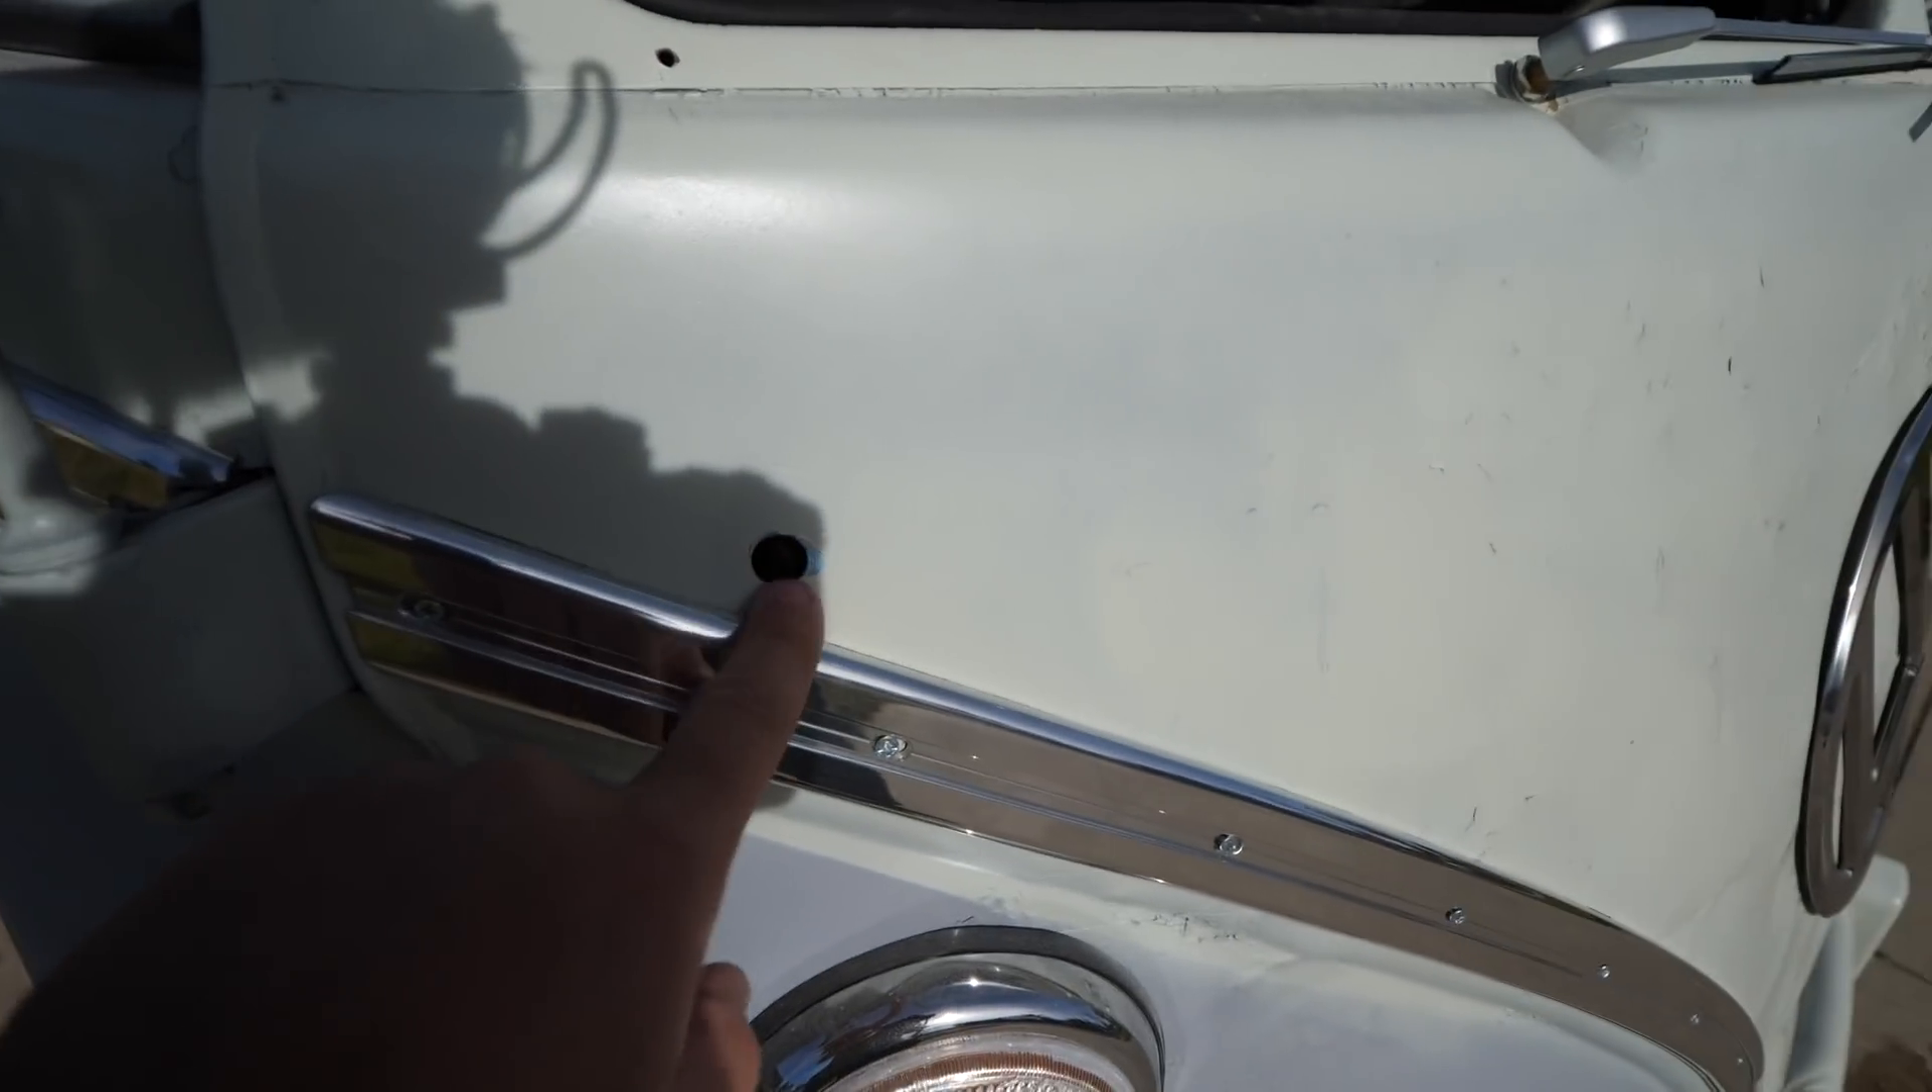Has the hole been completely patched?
No.